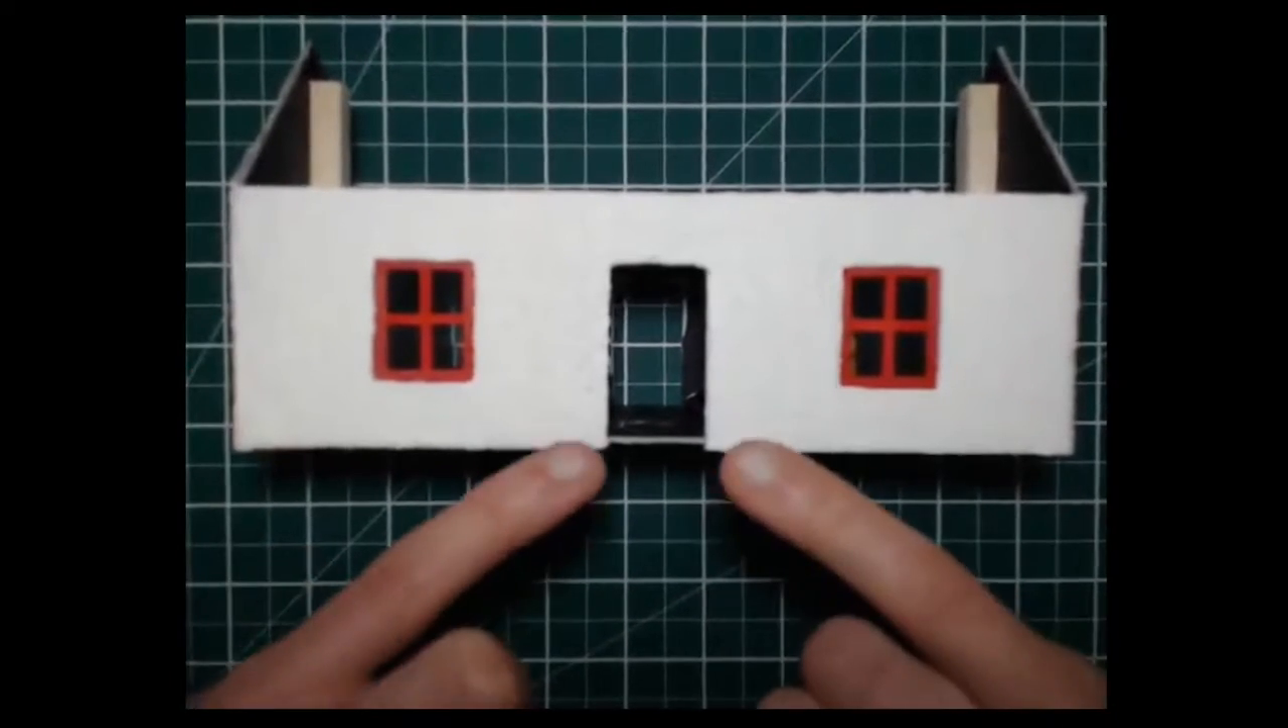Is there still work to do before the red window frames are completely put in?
No.